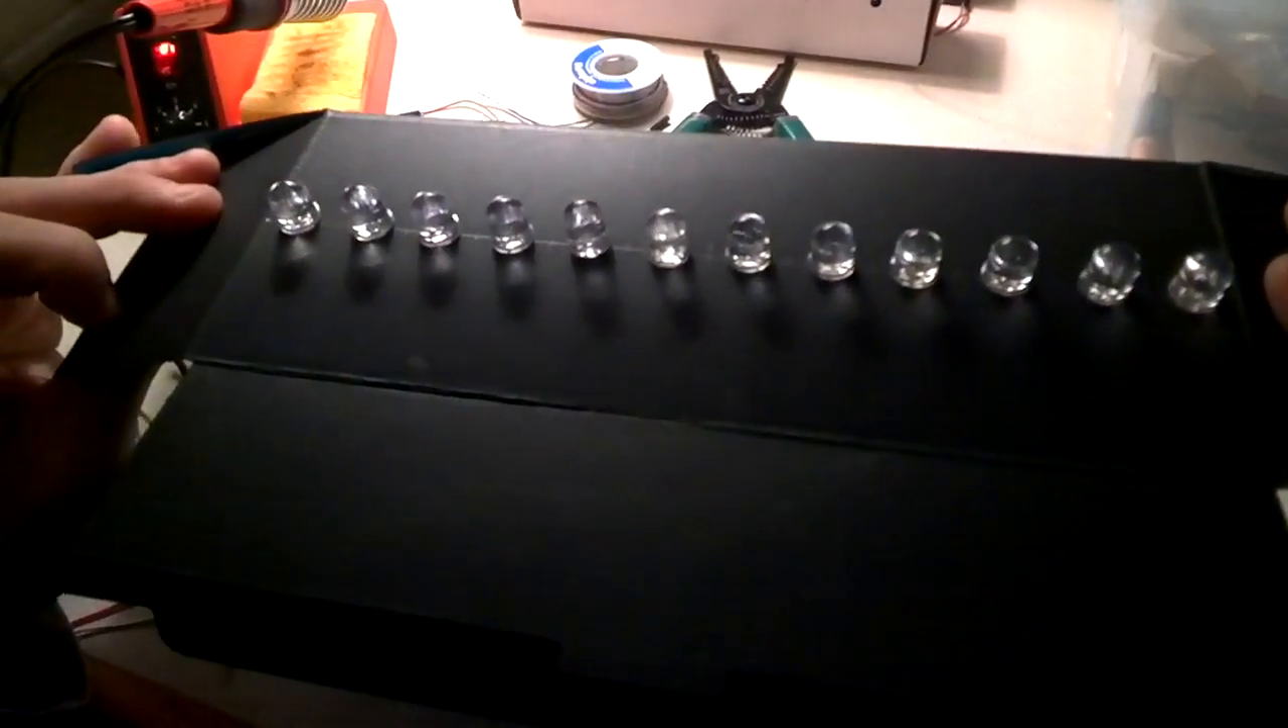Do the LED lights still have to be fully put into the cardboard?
No.